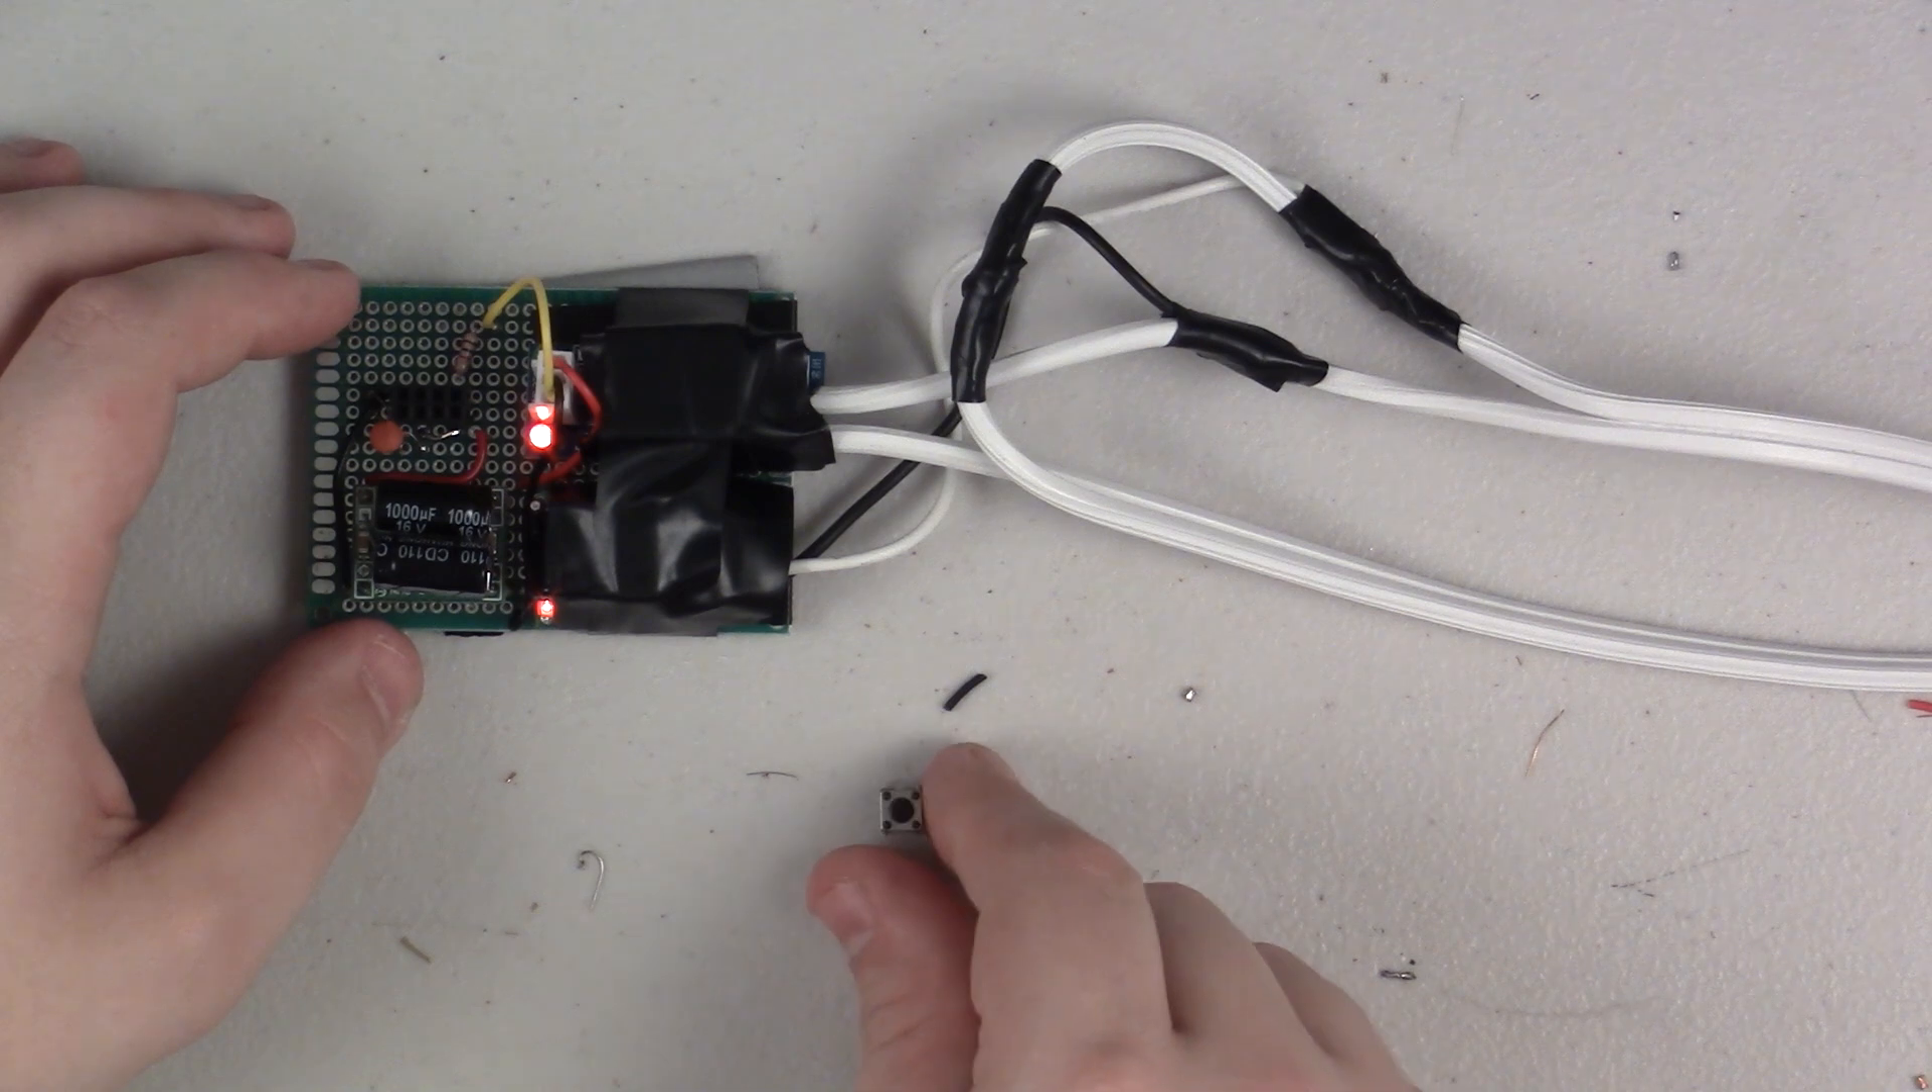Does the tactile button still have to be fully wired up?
Yes.